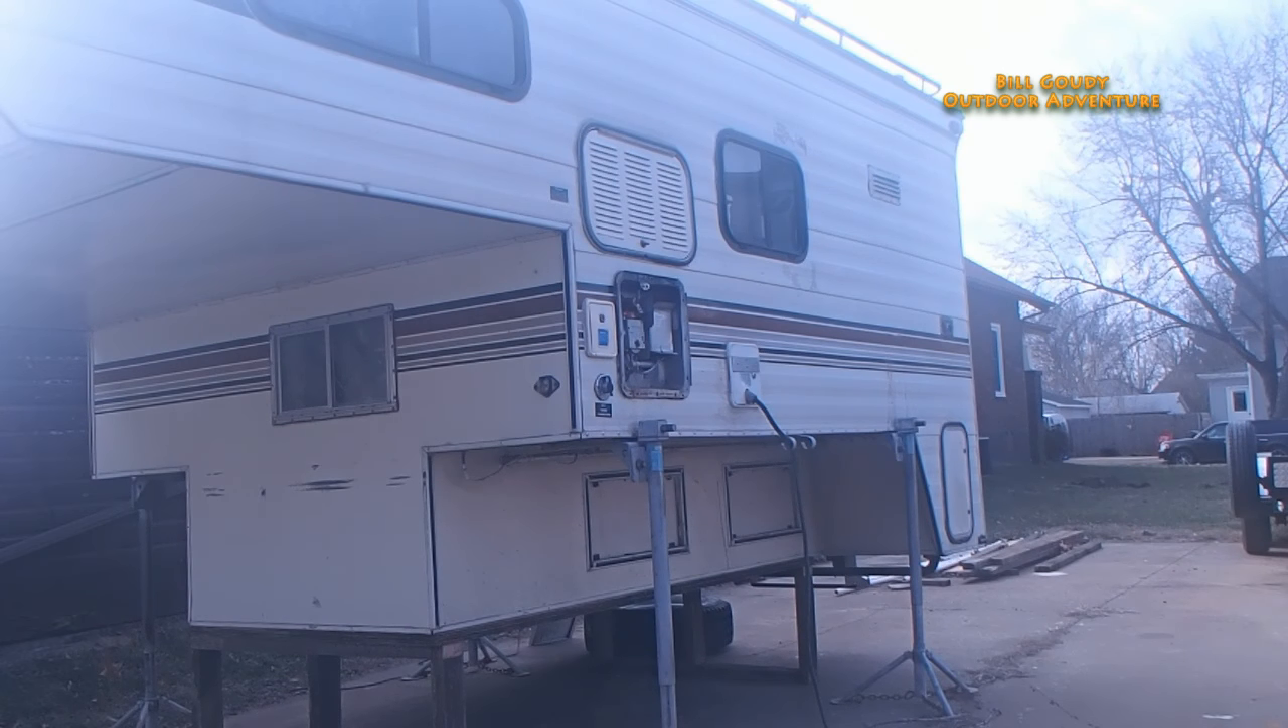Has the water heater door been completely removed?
Yes.